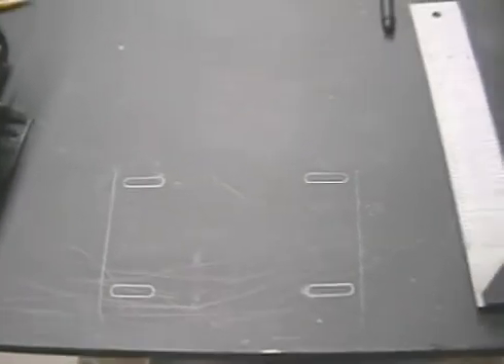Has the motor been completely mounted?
No.